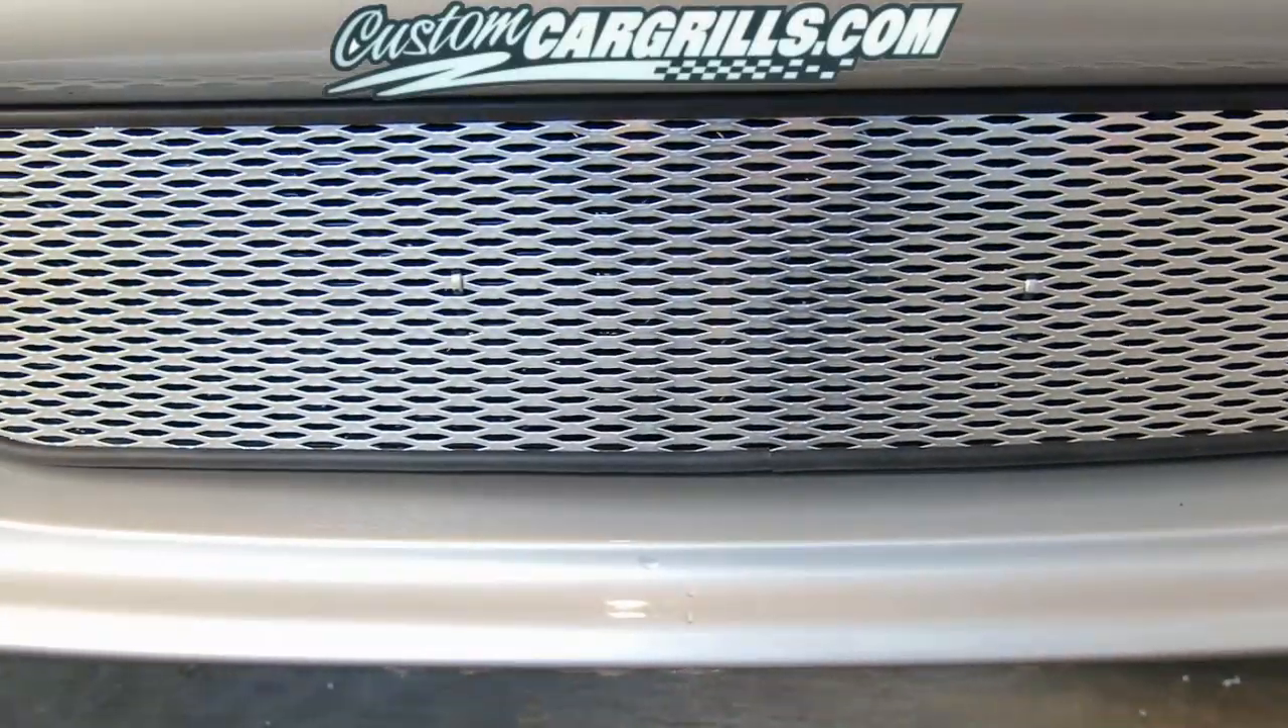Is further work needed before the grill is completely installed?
No.